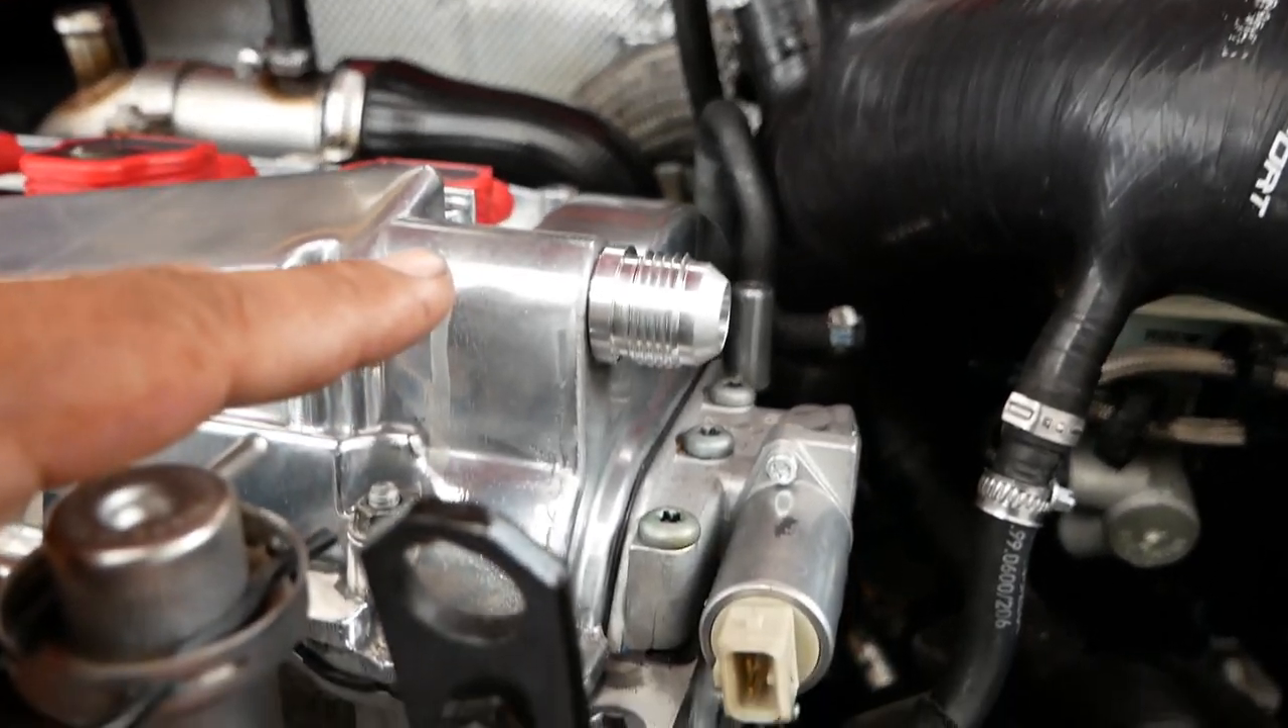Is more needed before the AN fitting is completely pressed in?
No.